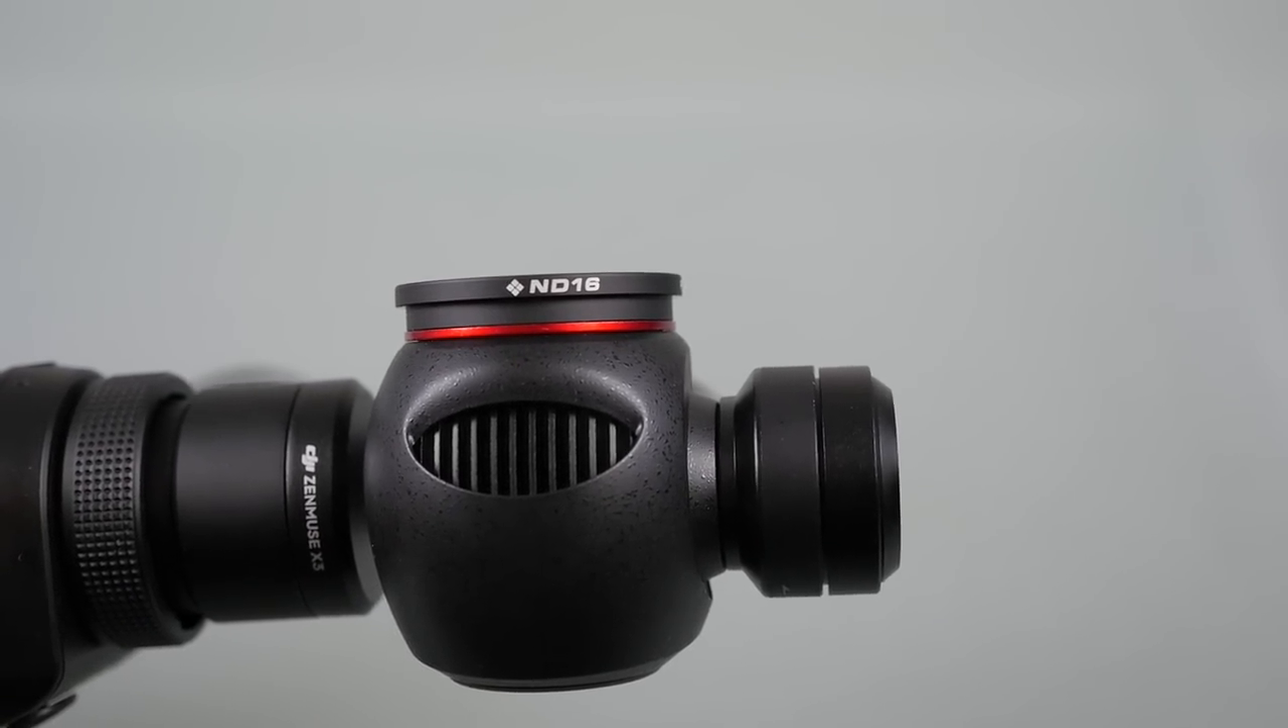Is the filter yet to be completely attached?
No.